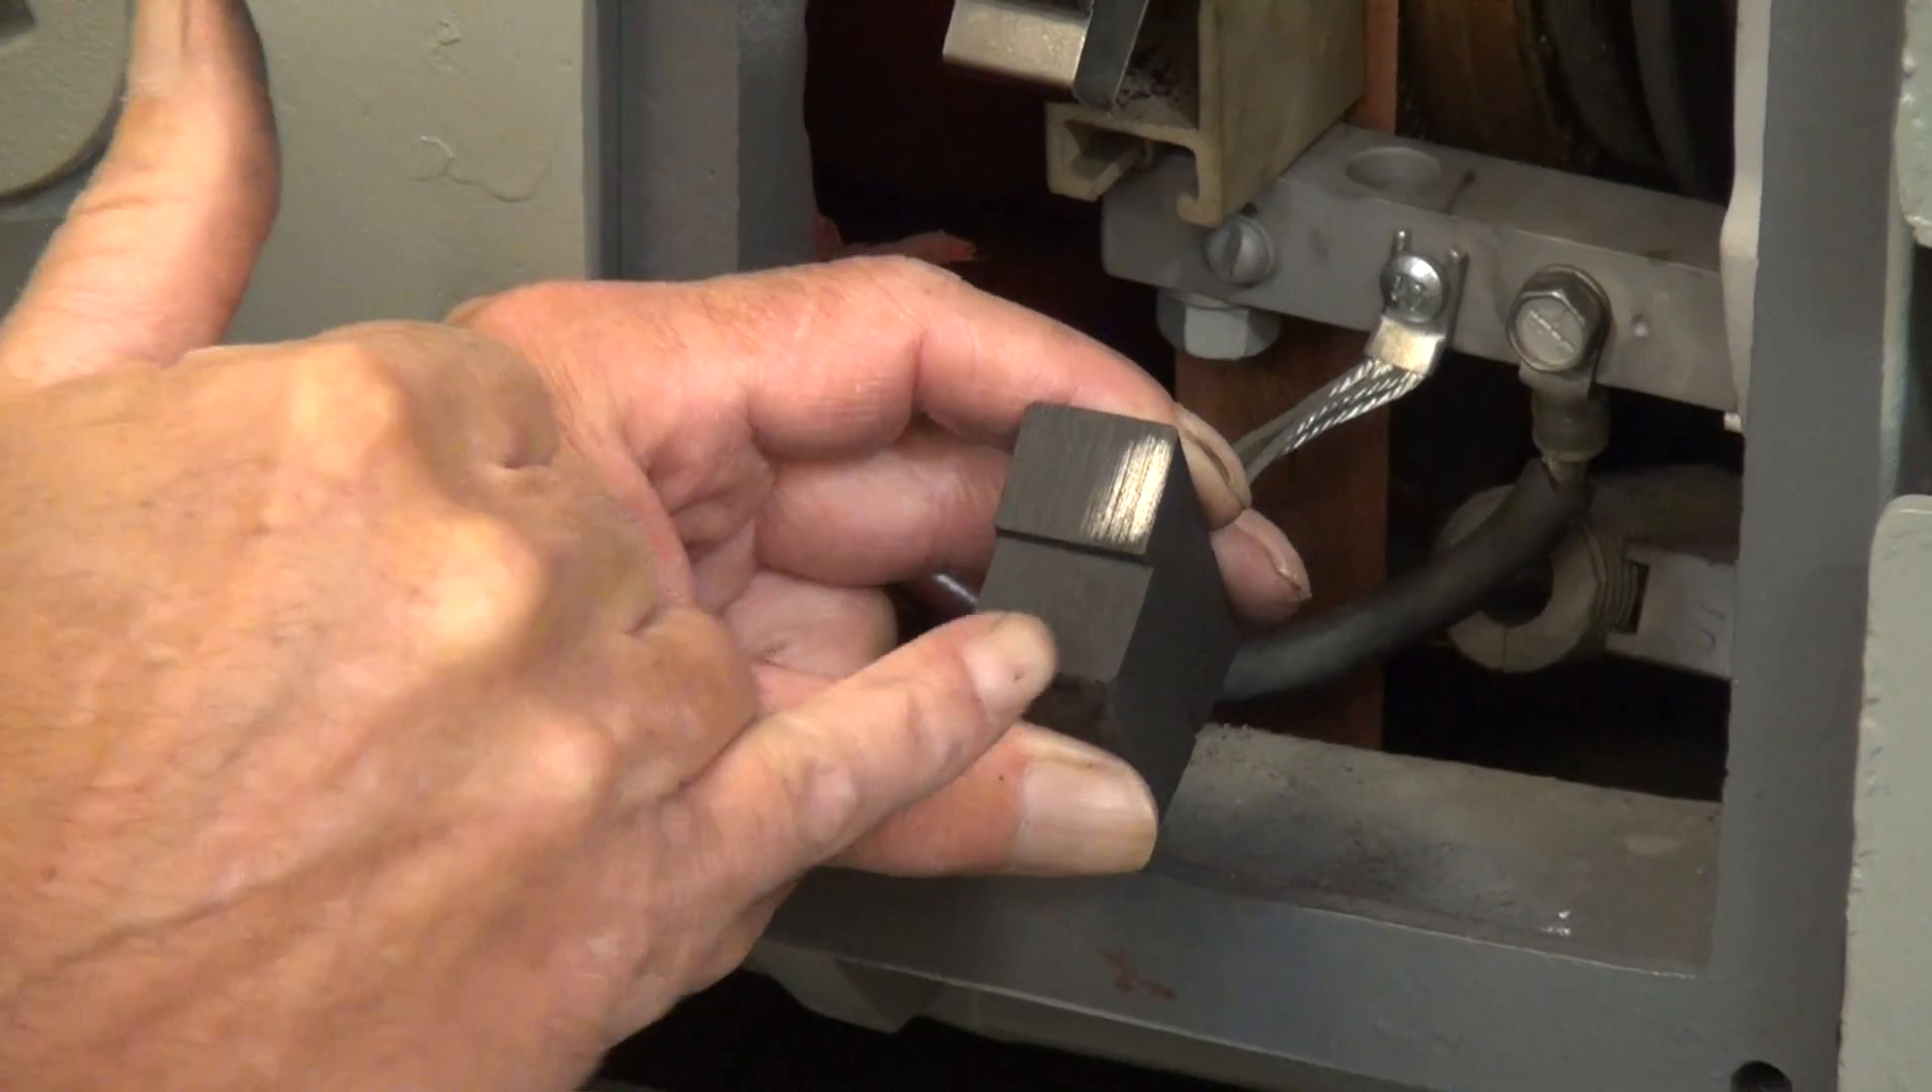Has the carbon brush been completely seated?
No.